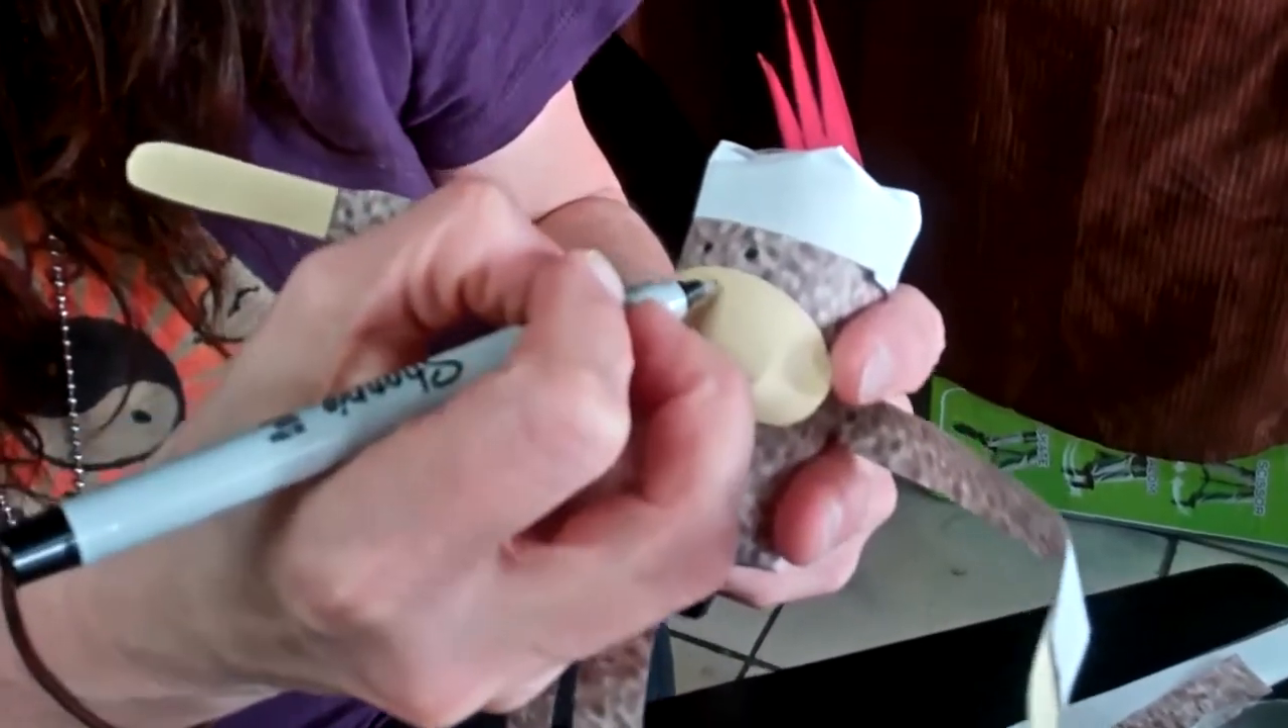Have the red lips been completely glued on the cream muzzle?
No.